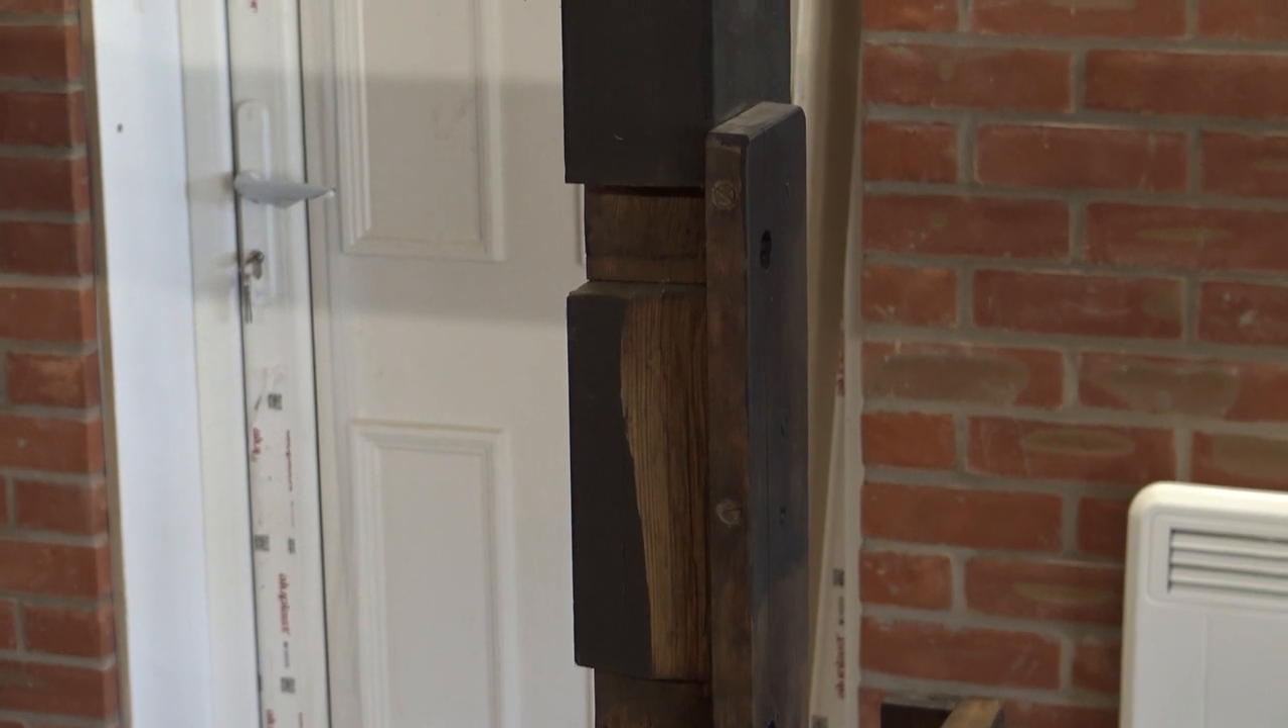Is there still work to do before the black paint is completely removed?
Yes.